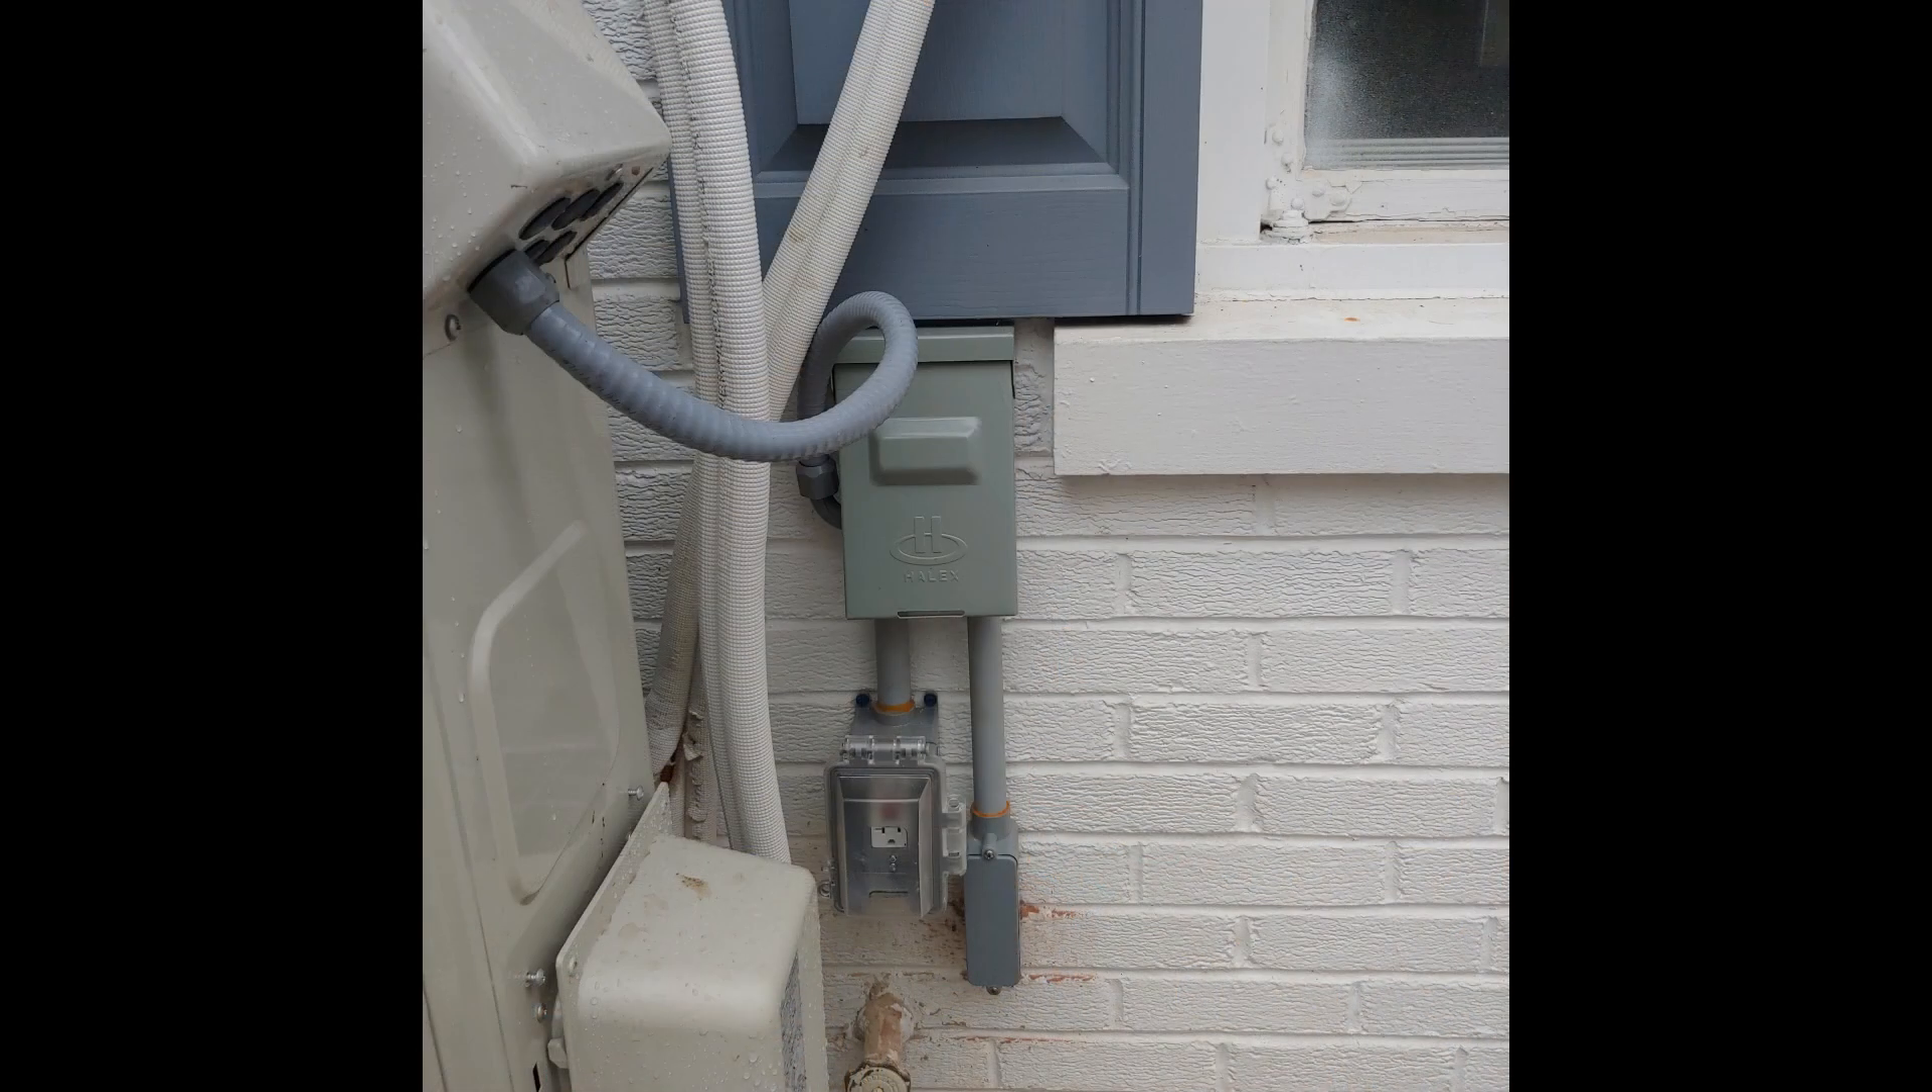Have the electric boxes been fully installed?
Yes.